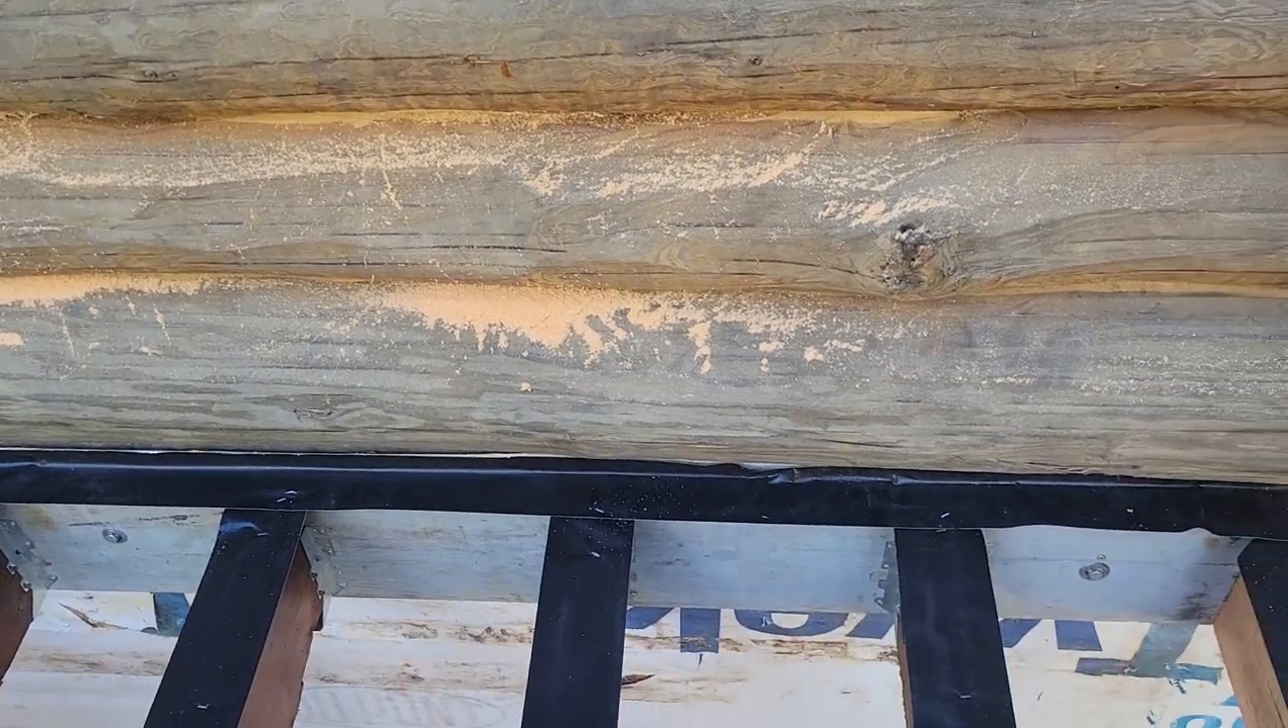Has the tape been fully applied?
Yes.